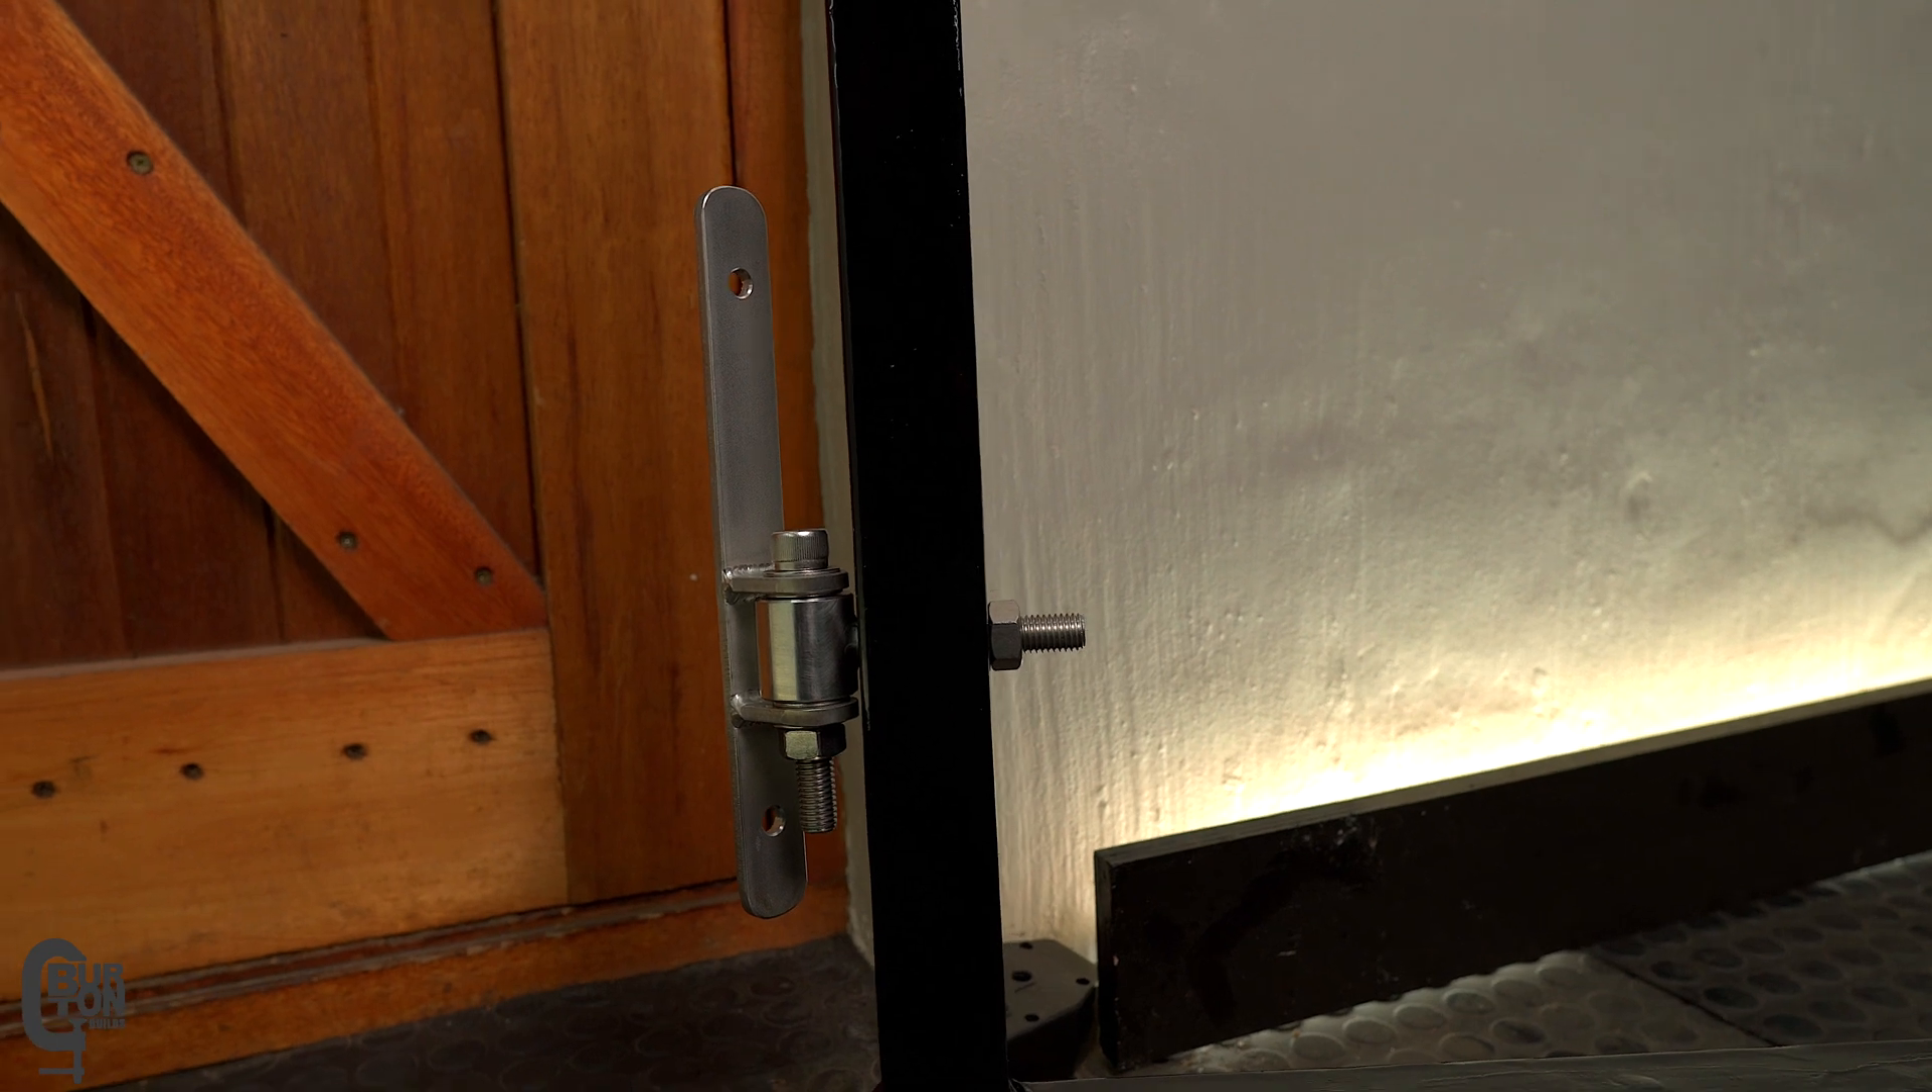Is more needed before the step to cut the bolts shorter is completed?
Yes.